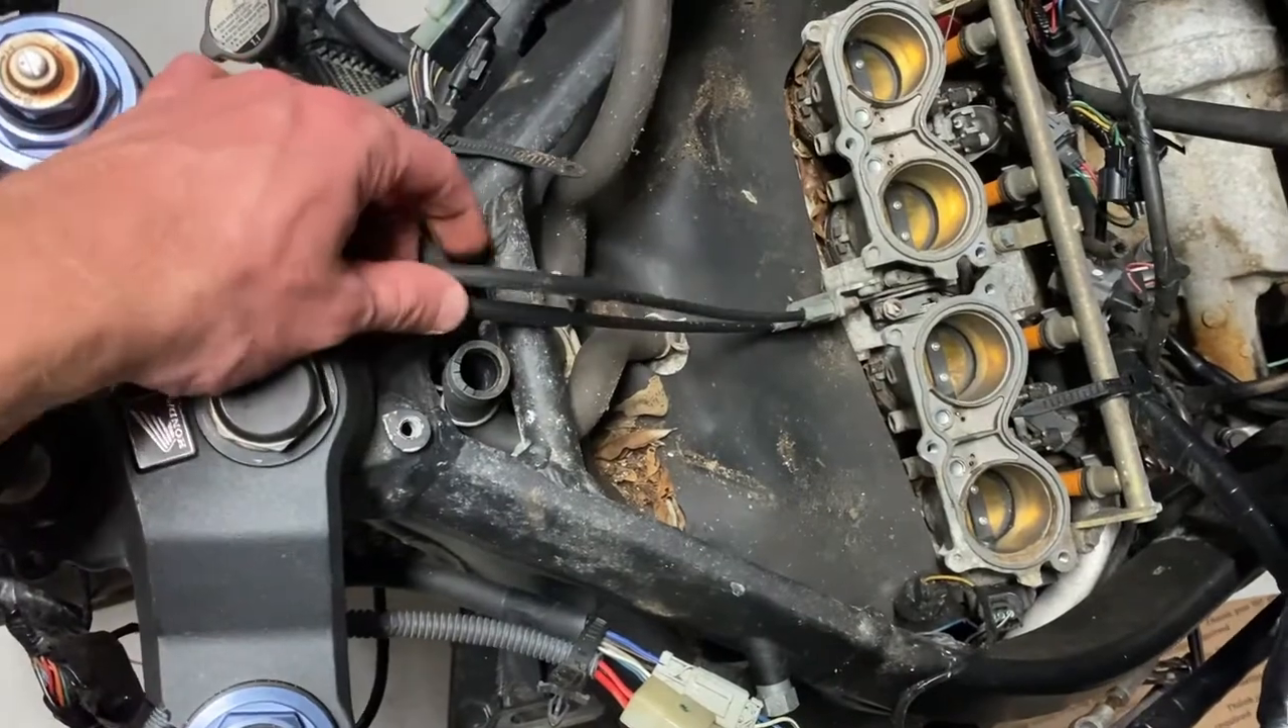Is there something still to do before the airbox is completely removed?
No.